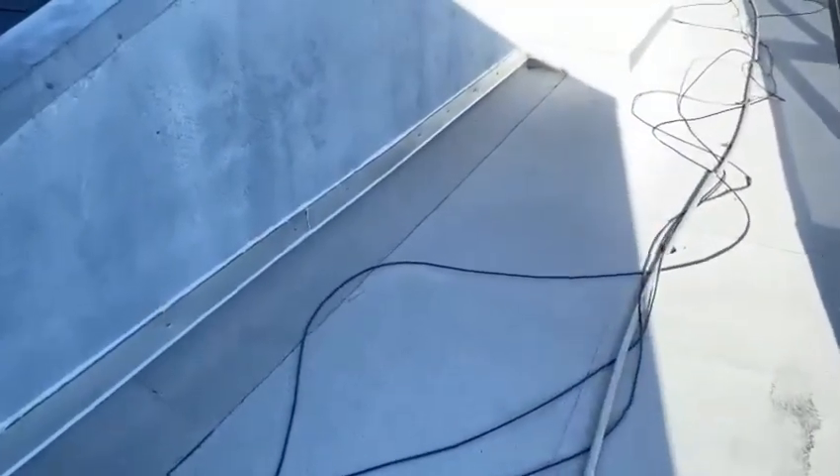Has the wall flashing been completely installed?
Yes.